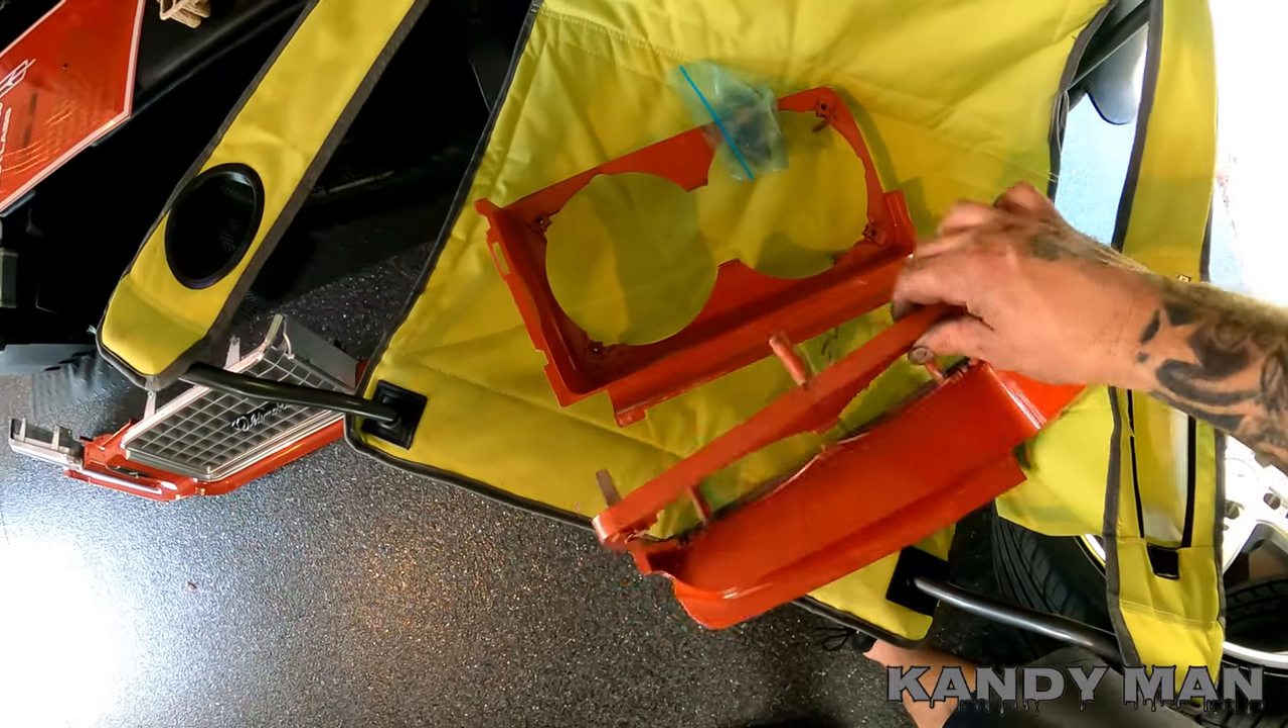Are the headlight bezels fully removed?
Yes.